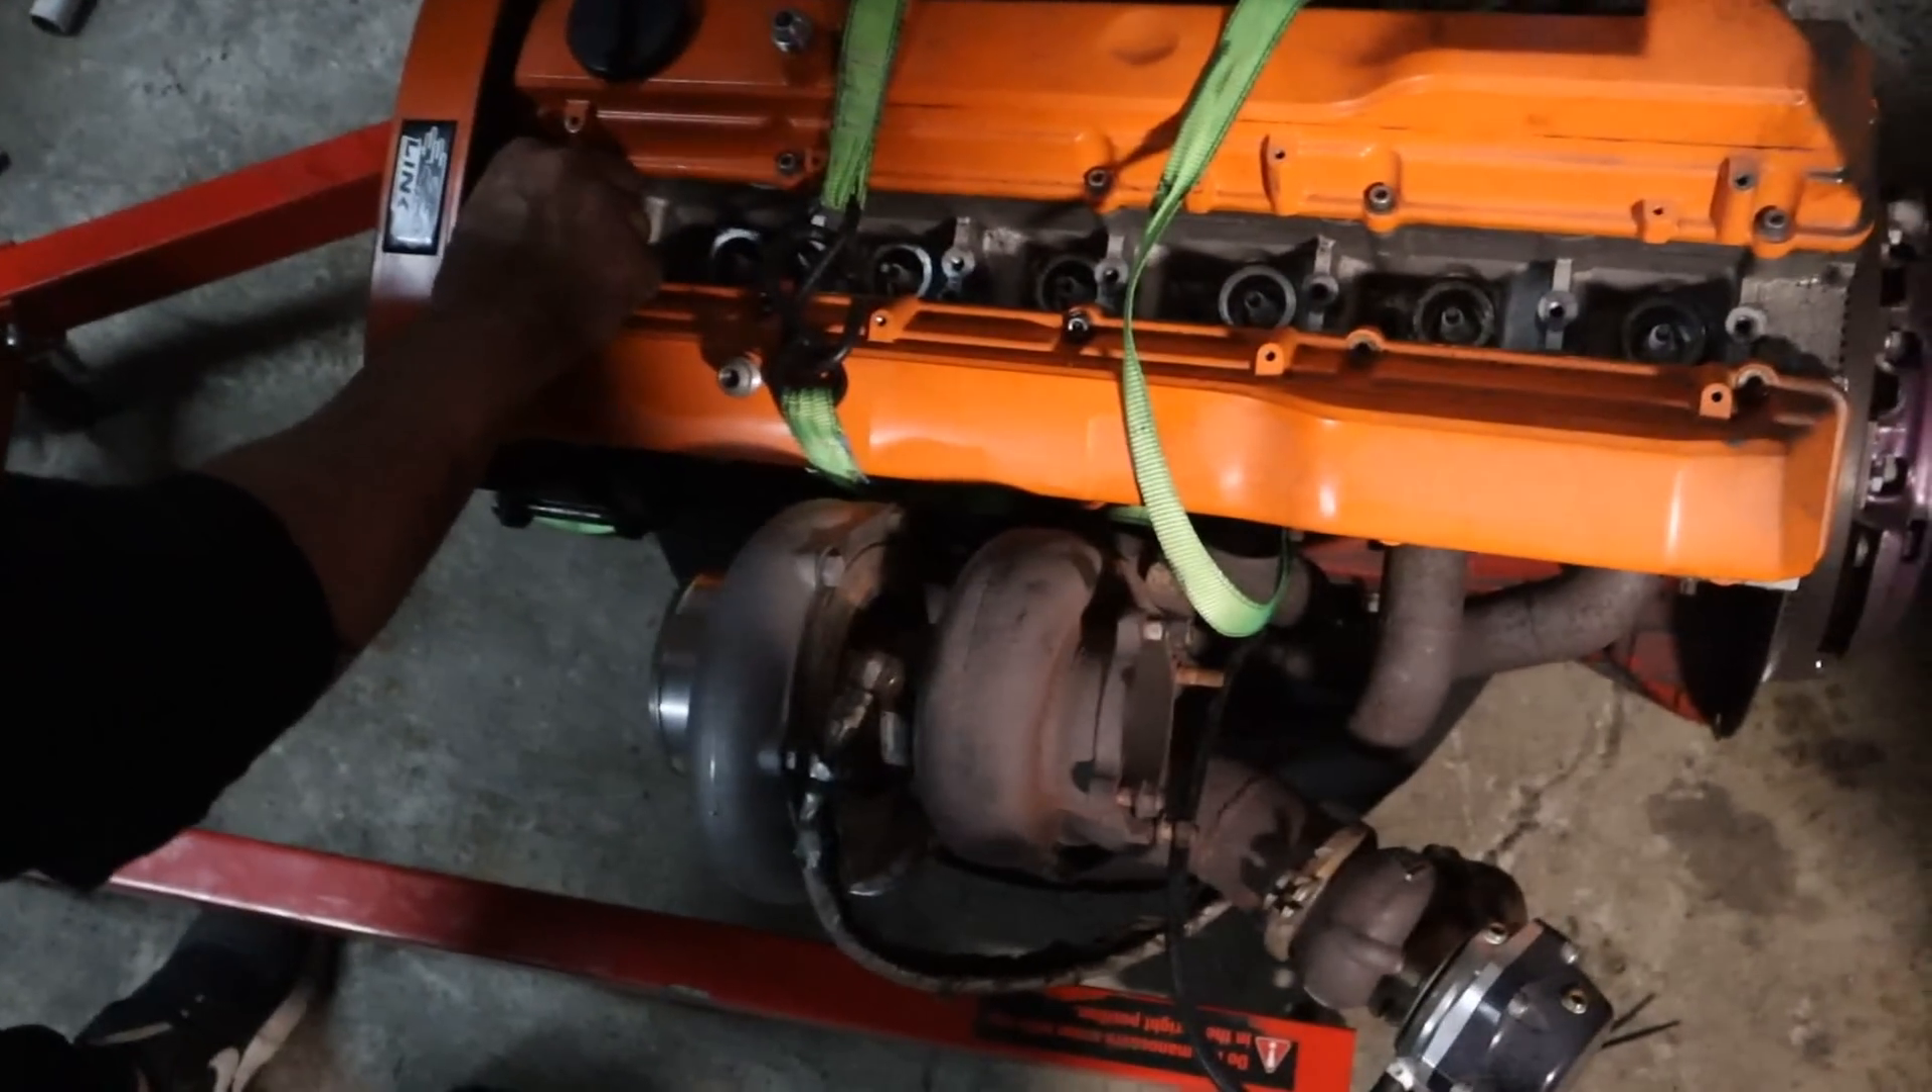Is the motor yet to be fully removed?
No.